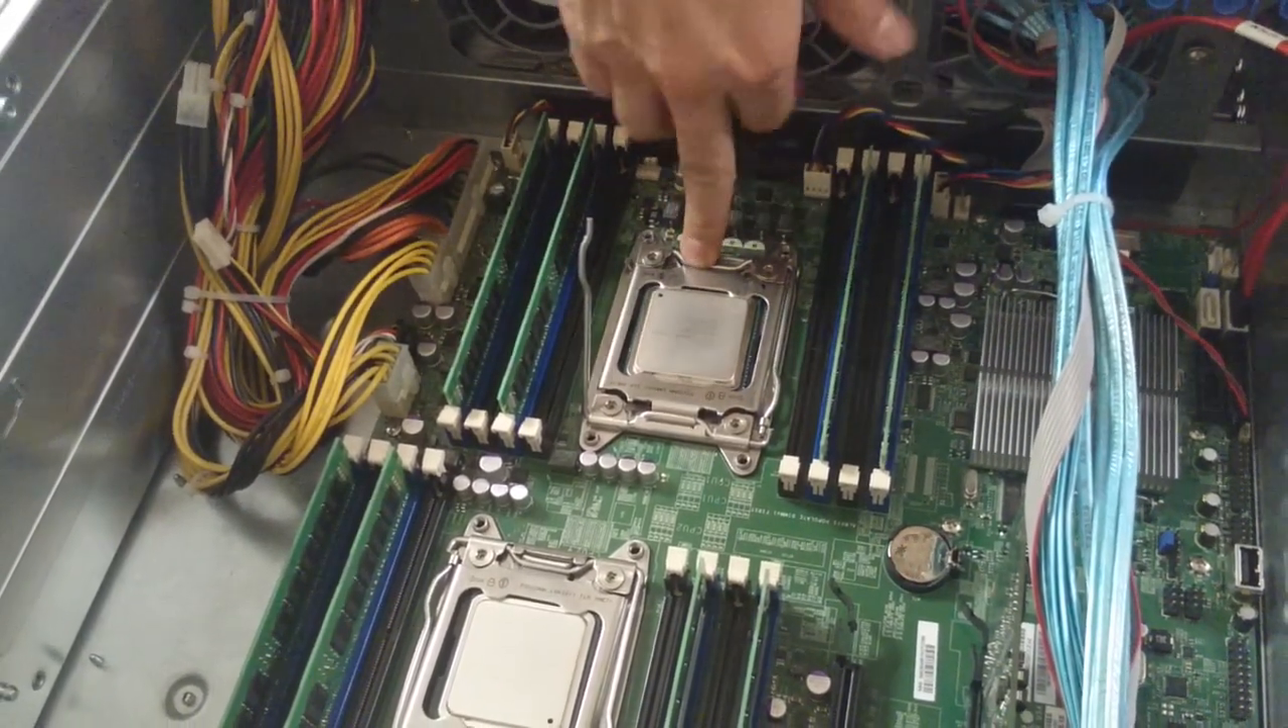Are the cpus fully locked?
No.